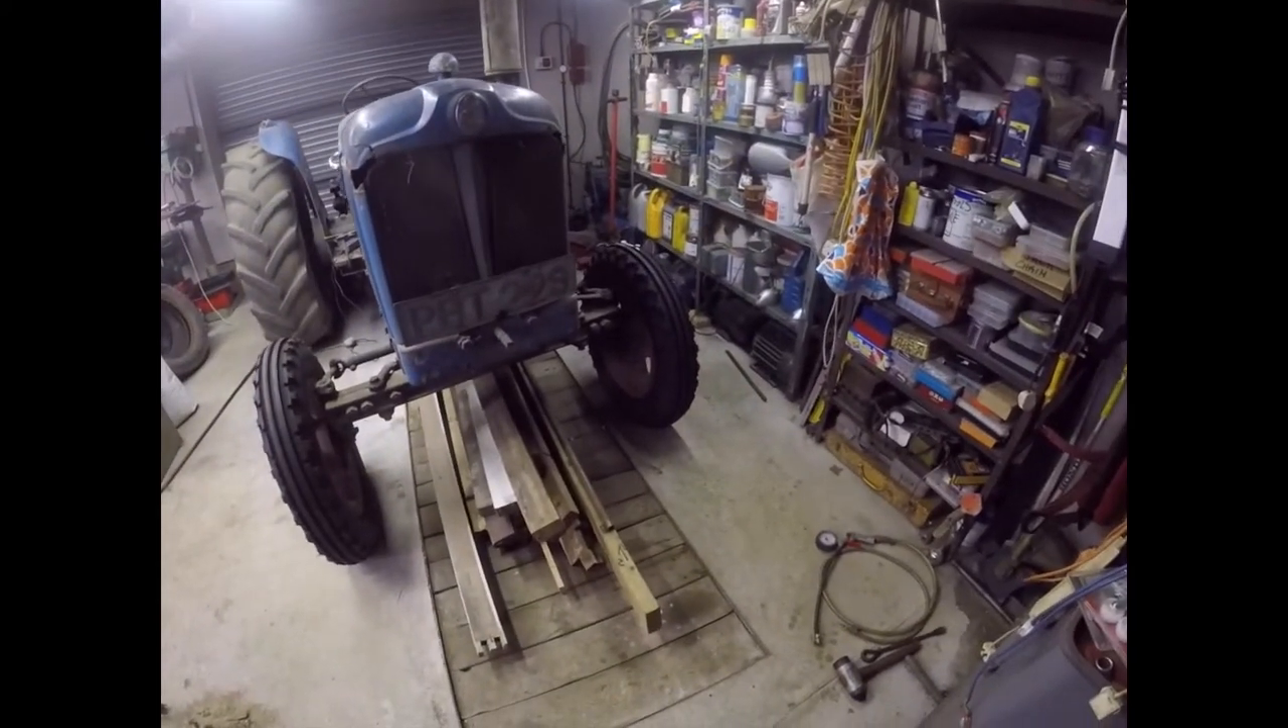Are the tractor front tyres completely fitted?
Yes.